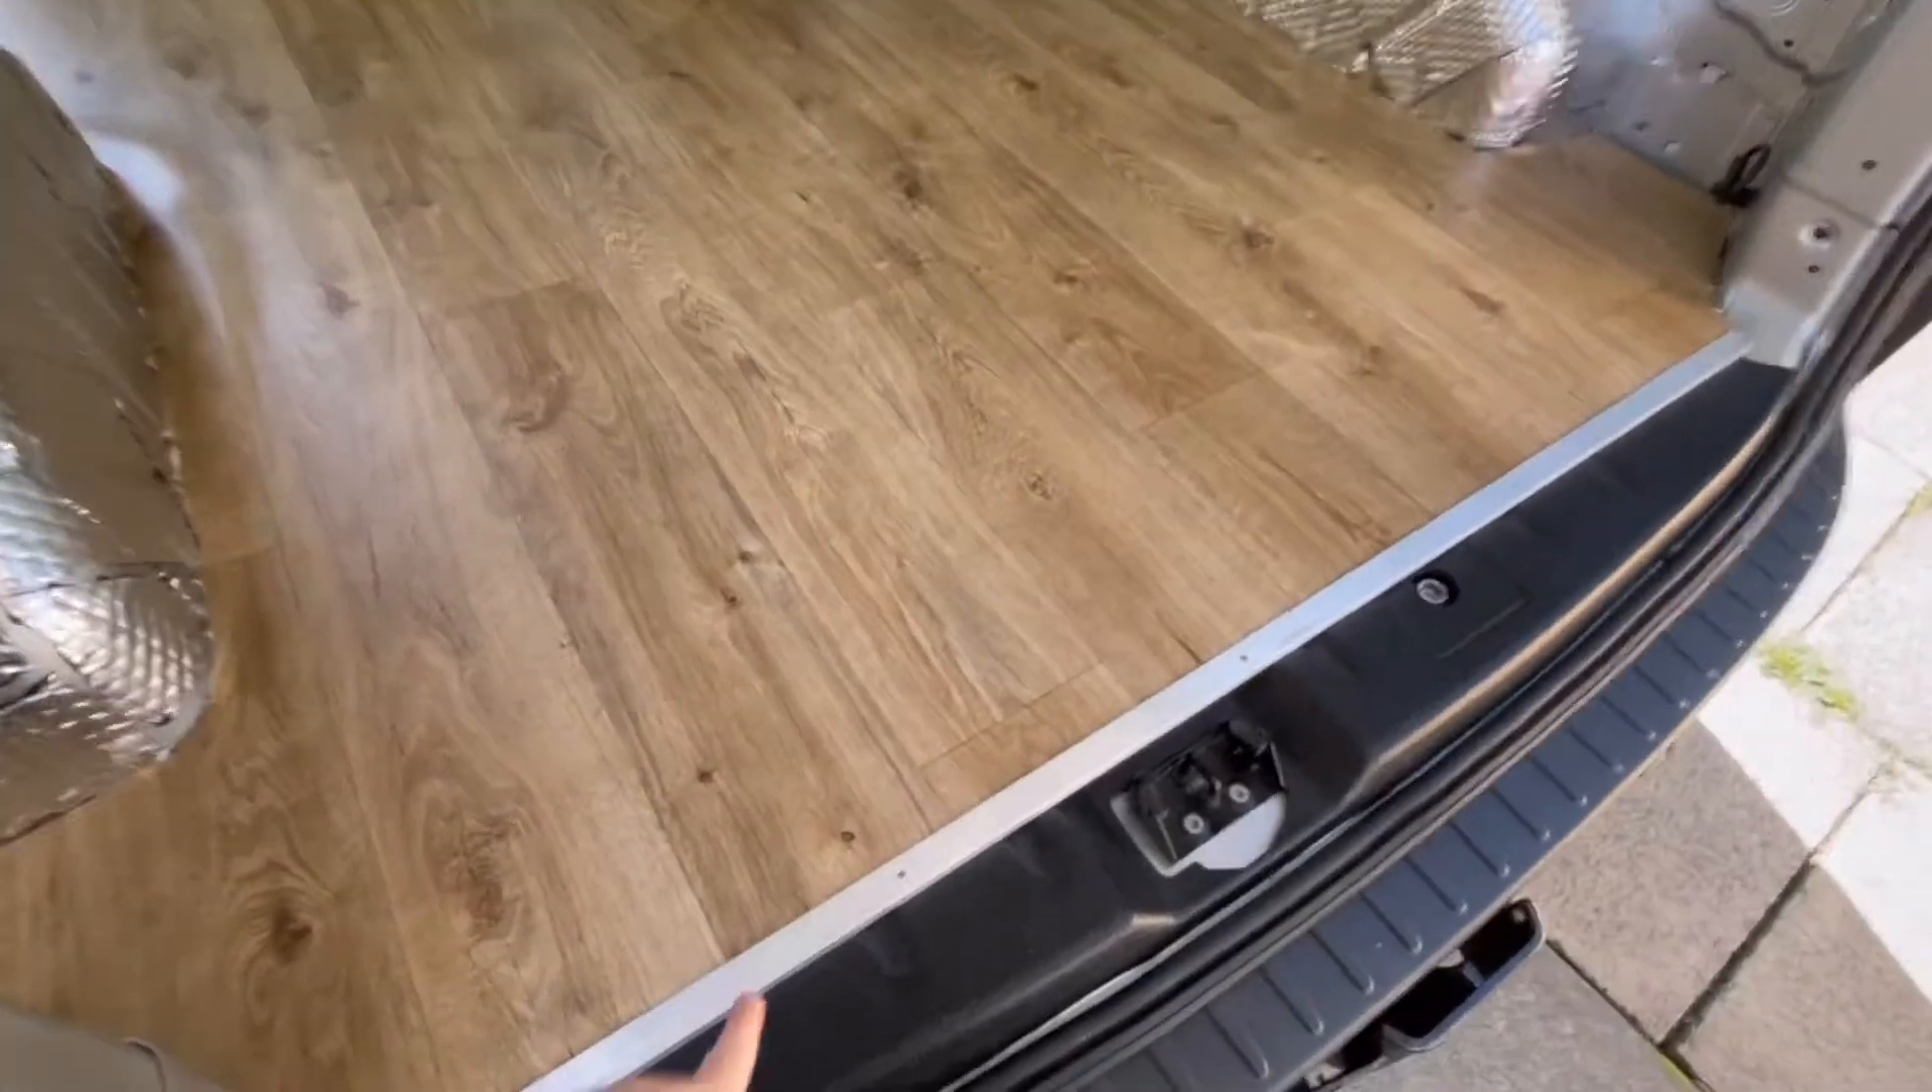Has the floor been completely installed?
Yes.